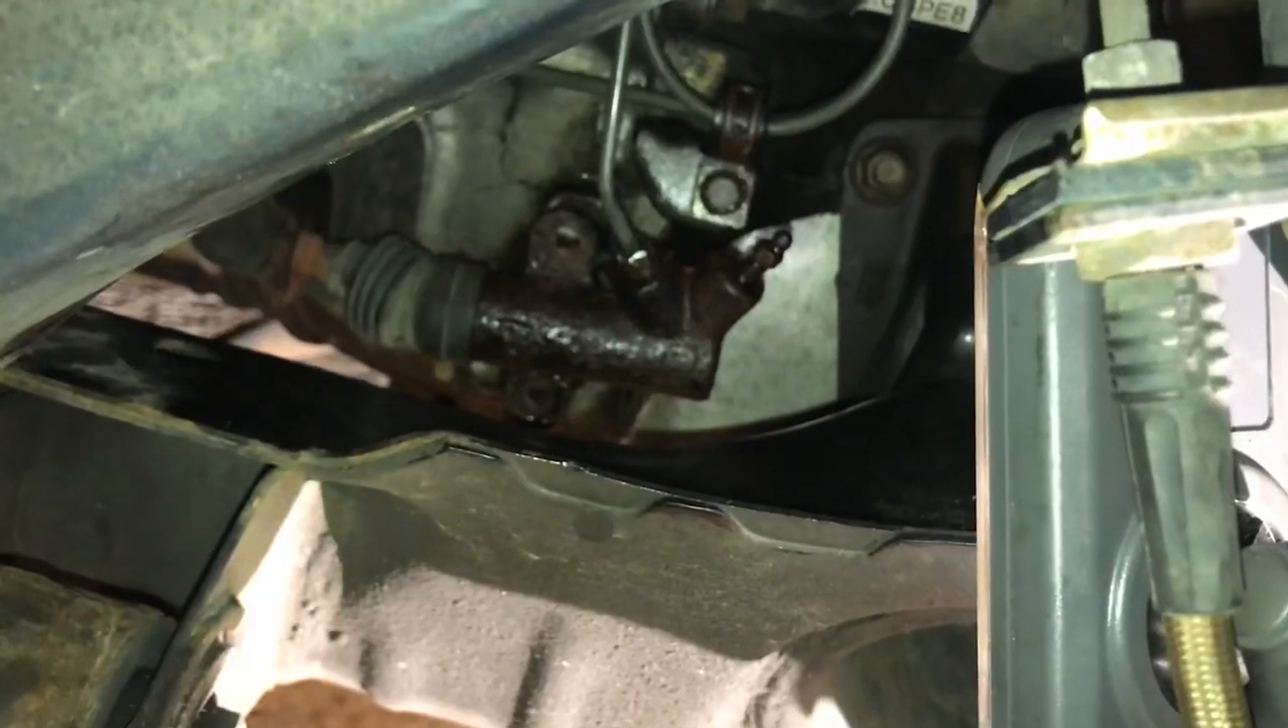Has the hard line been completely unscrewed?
No.